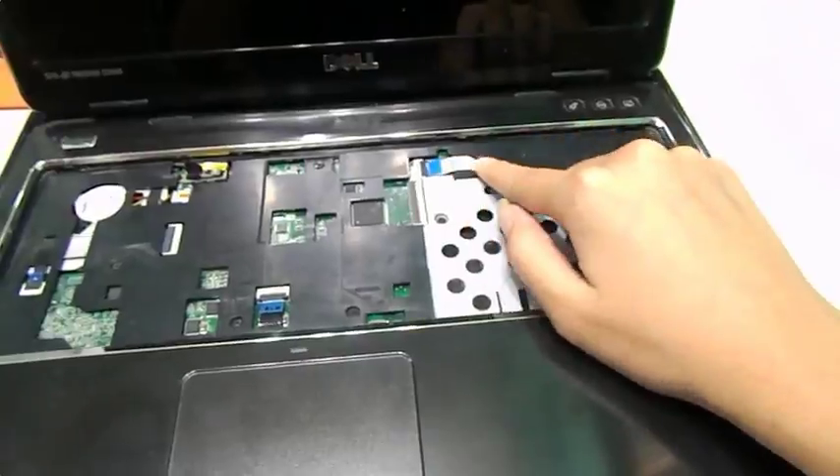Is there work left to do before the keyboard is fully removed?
No.